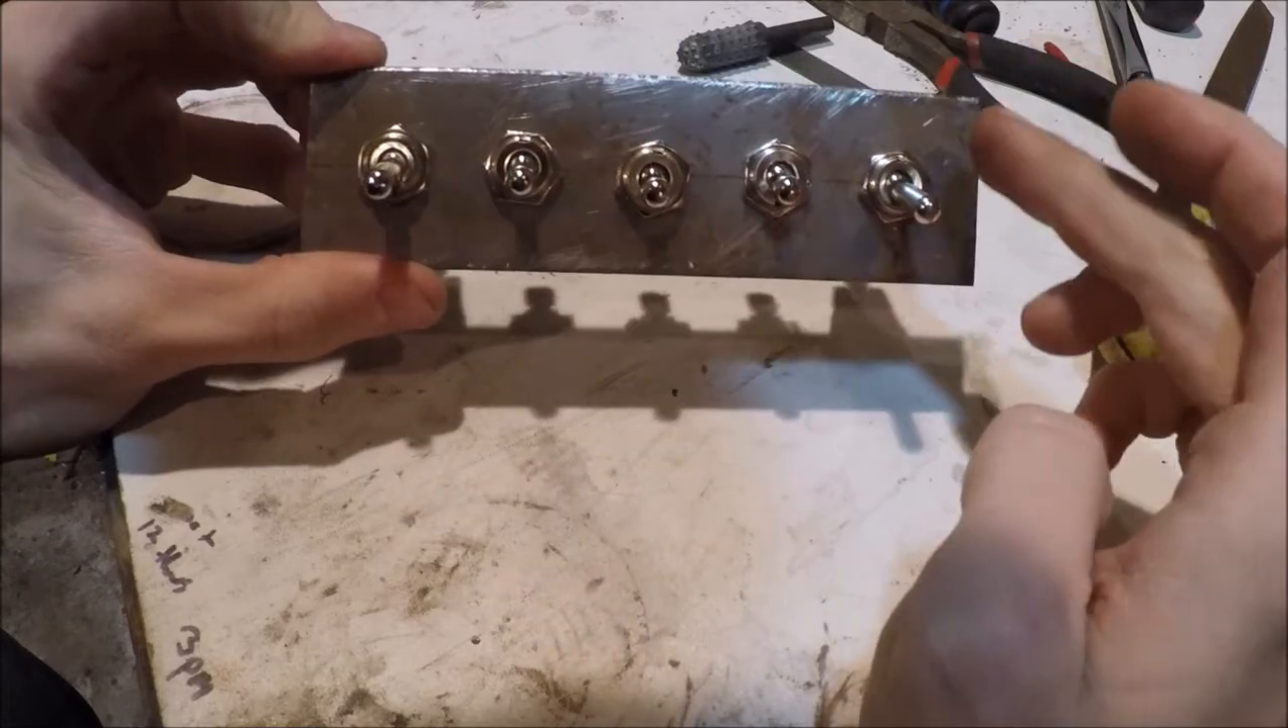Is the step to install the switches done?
Yes.